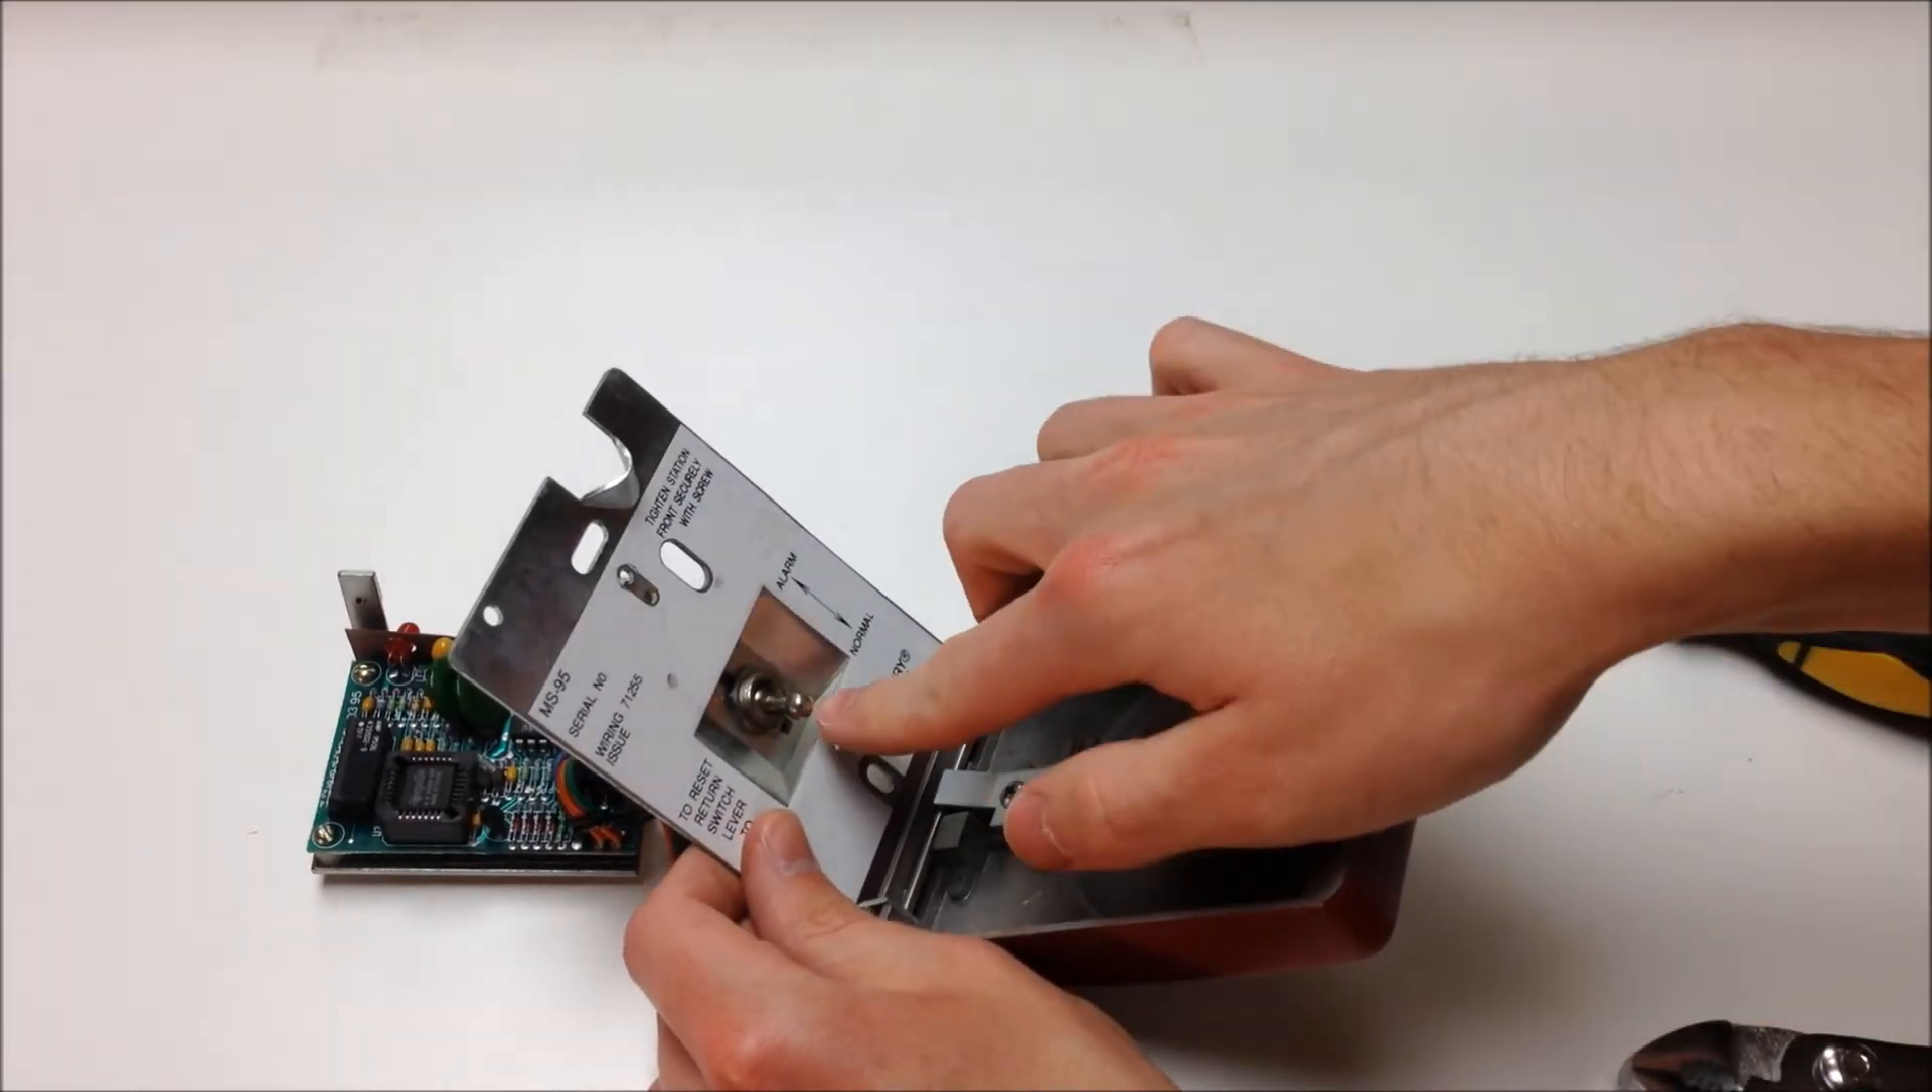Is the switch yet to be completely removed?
Yes.